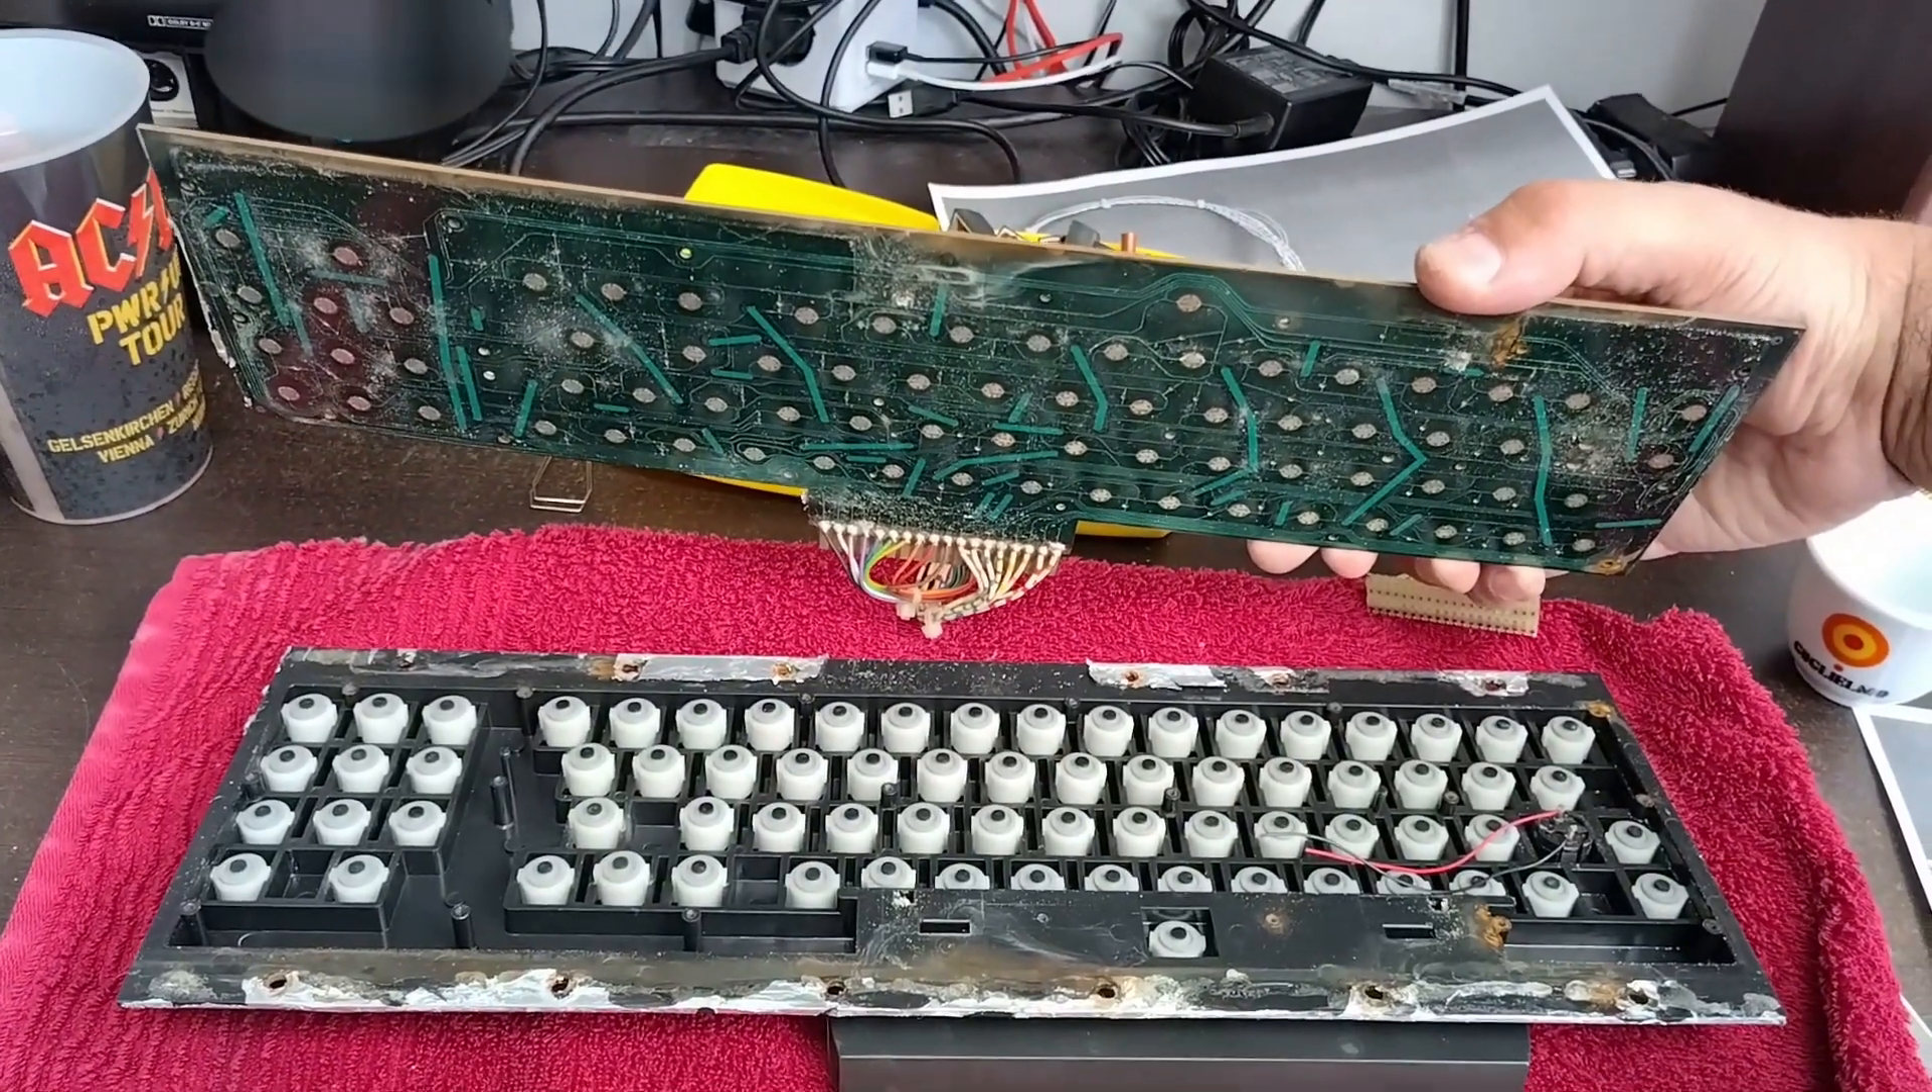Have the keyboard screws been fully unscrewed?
Yes.